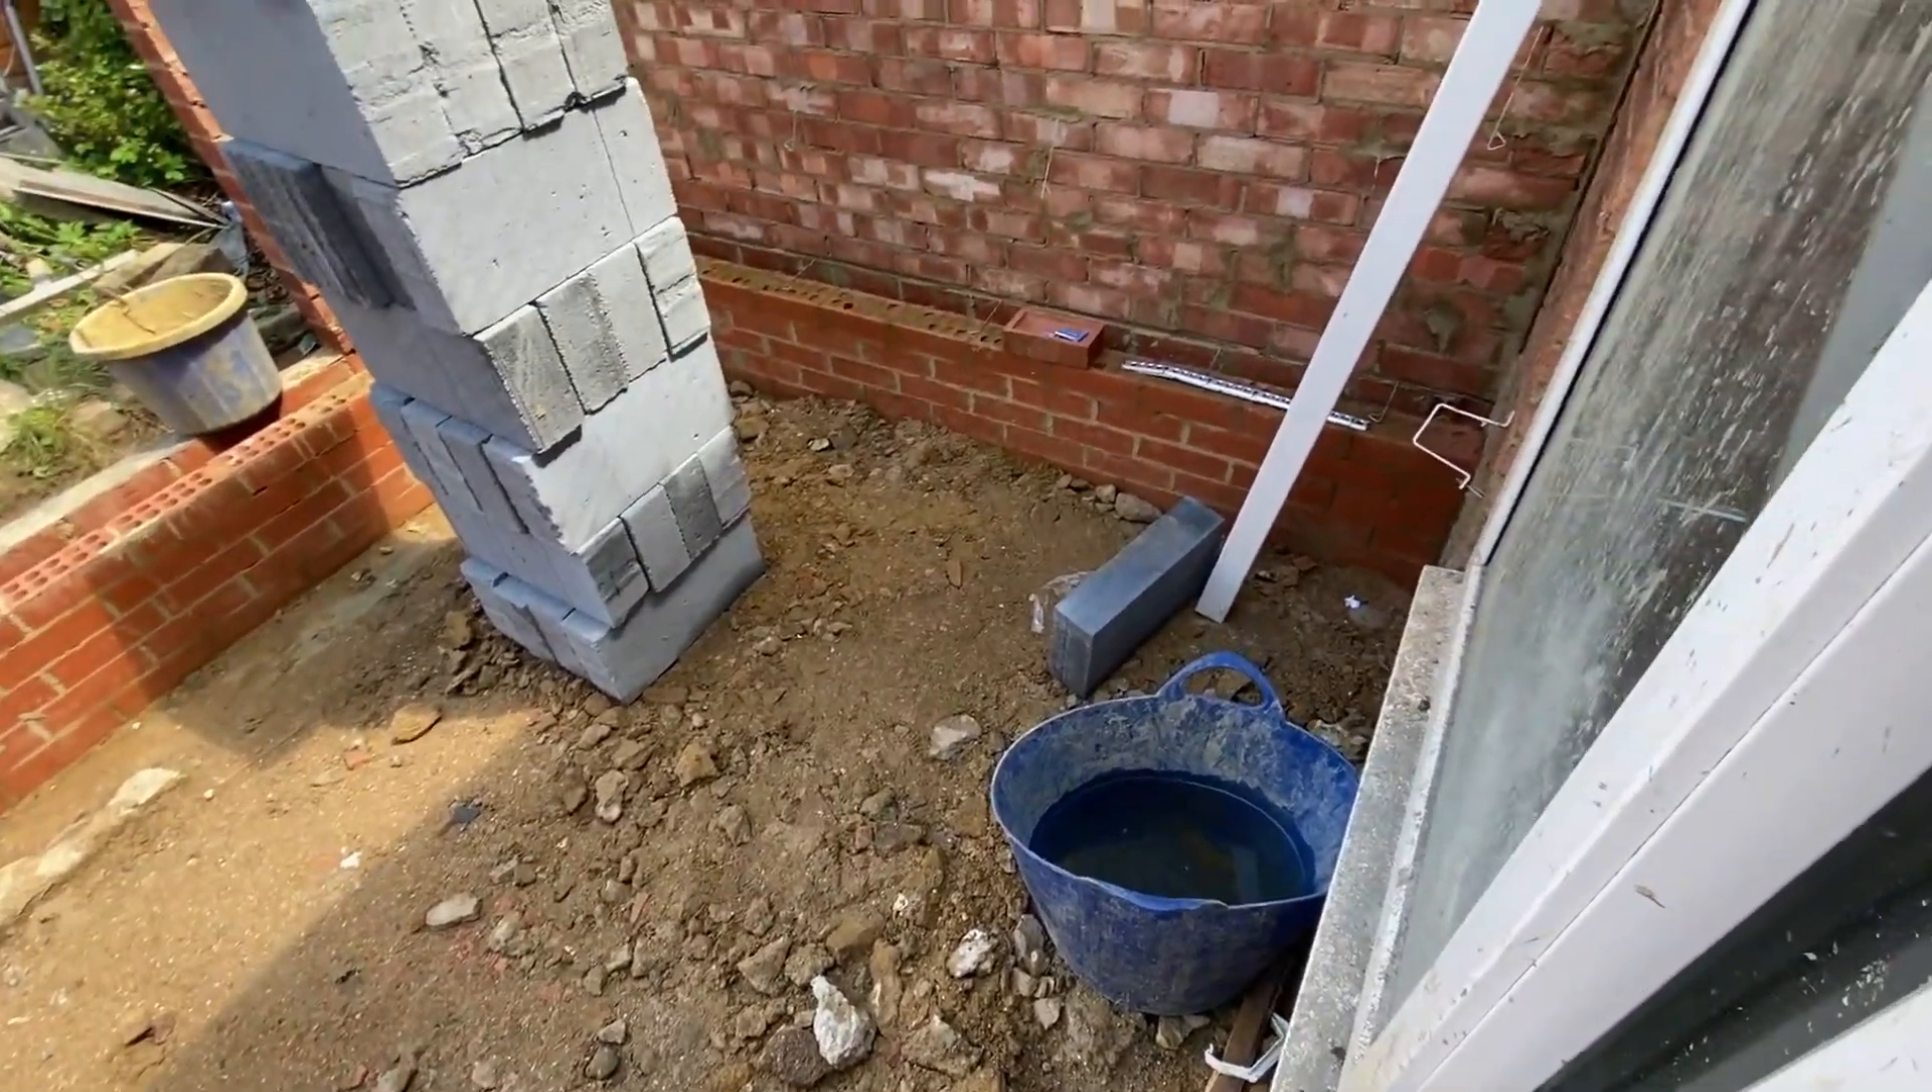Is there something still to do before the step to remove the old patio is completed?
No.